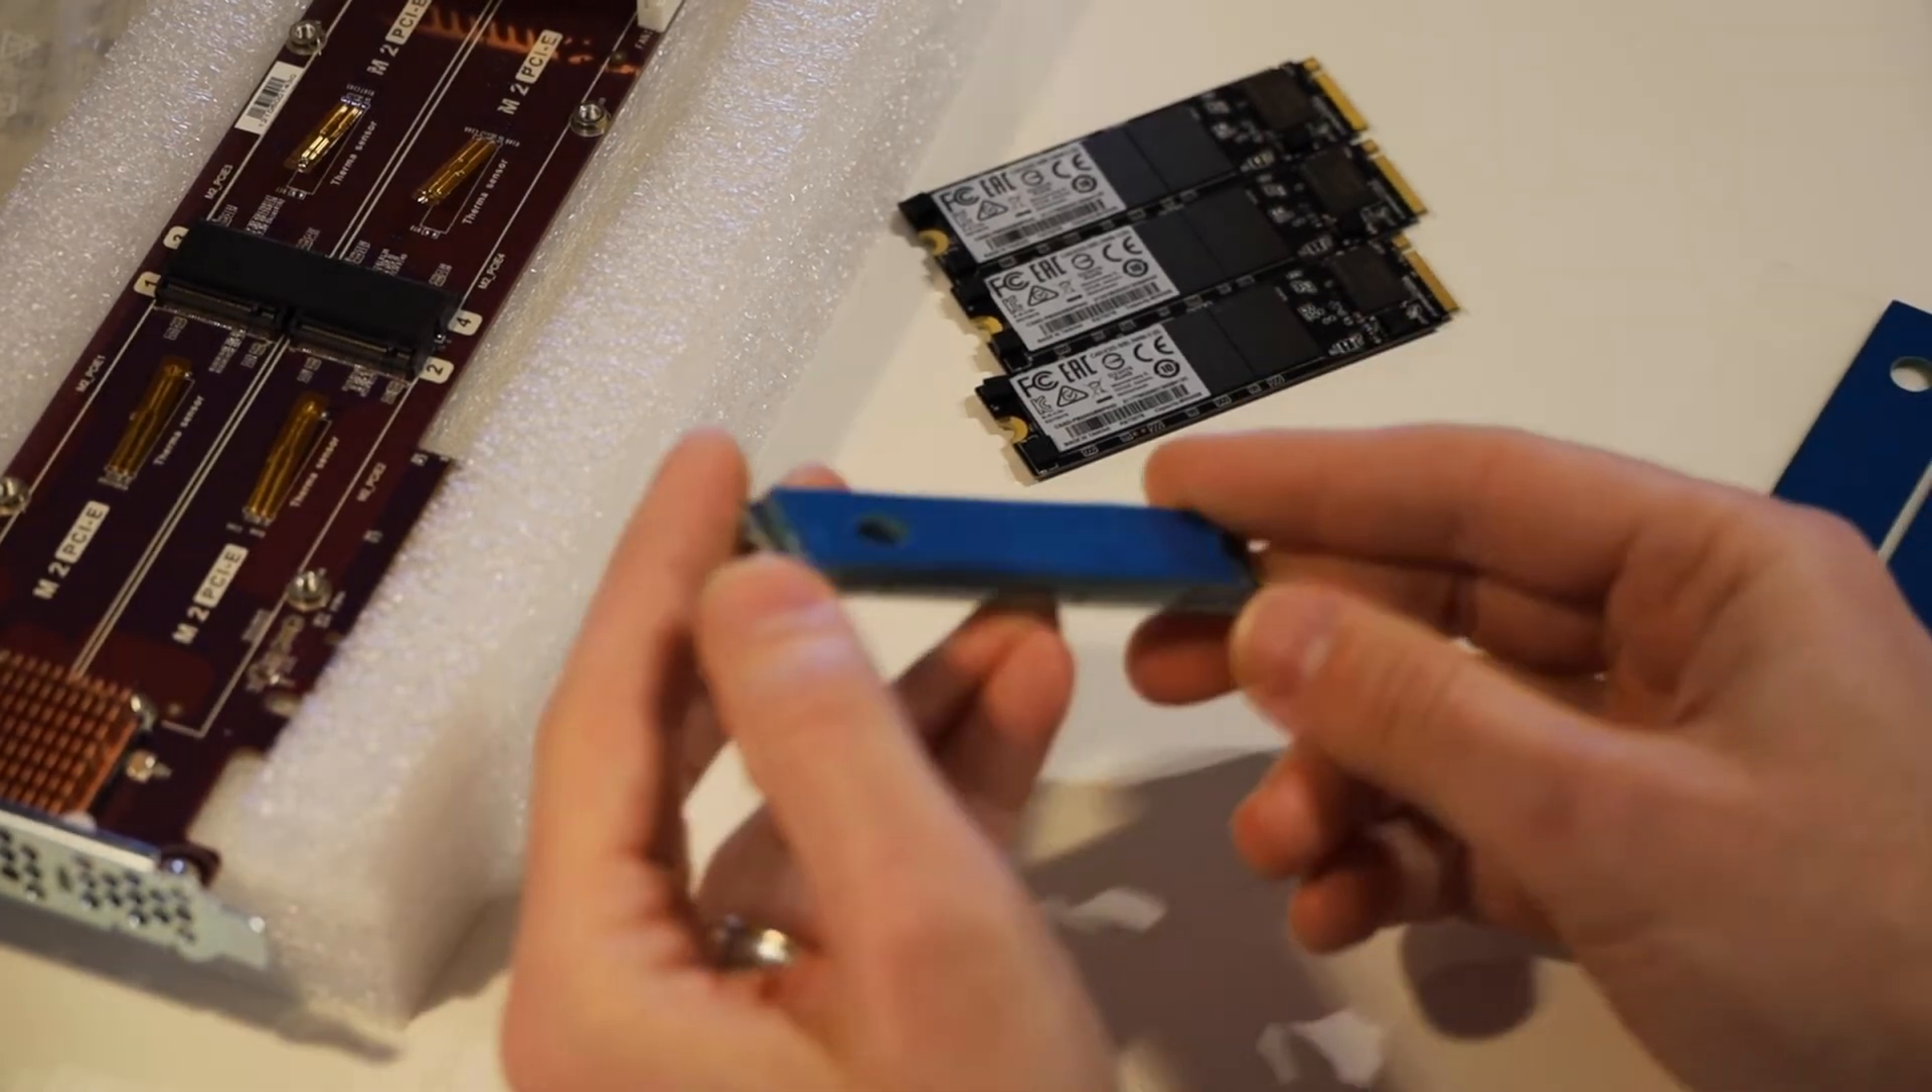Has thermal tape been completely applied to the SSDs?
No.